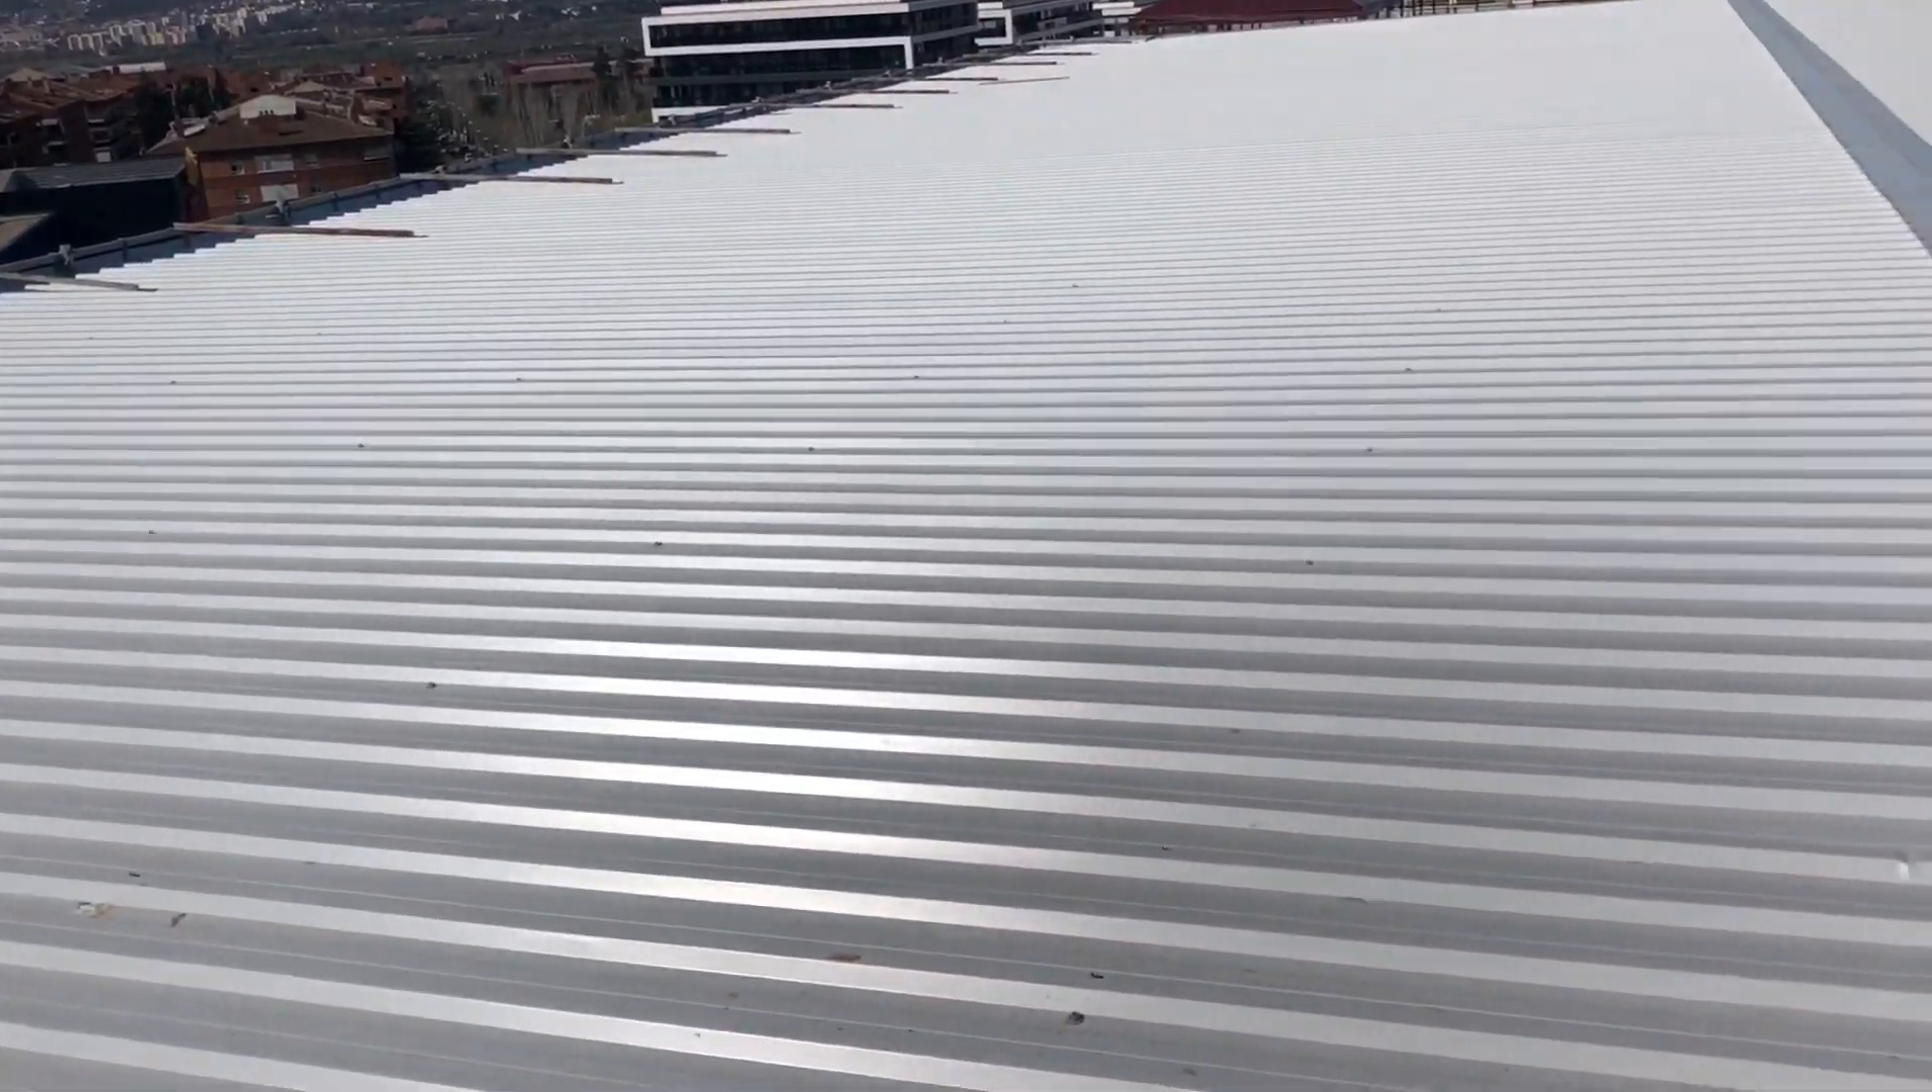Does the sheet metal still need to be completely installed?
No.